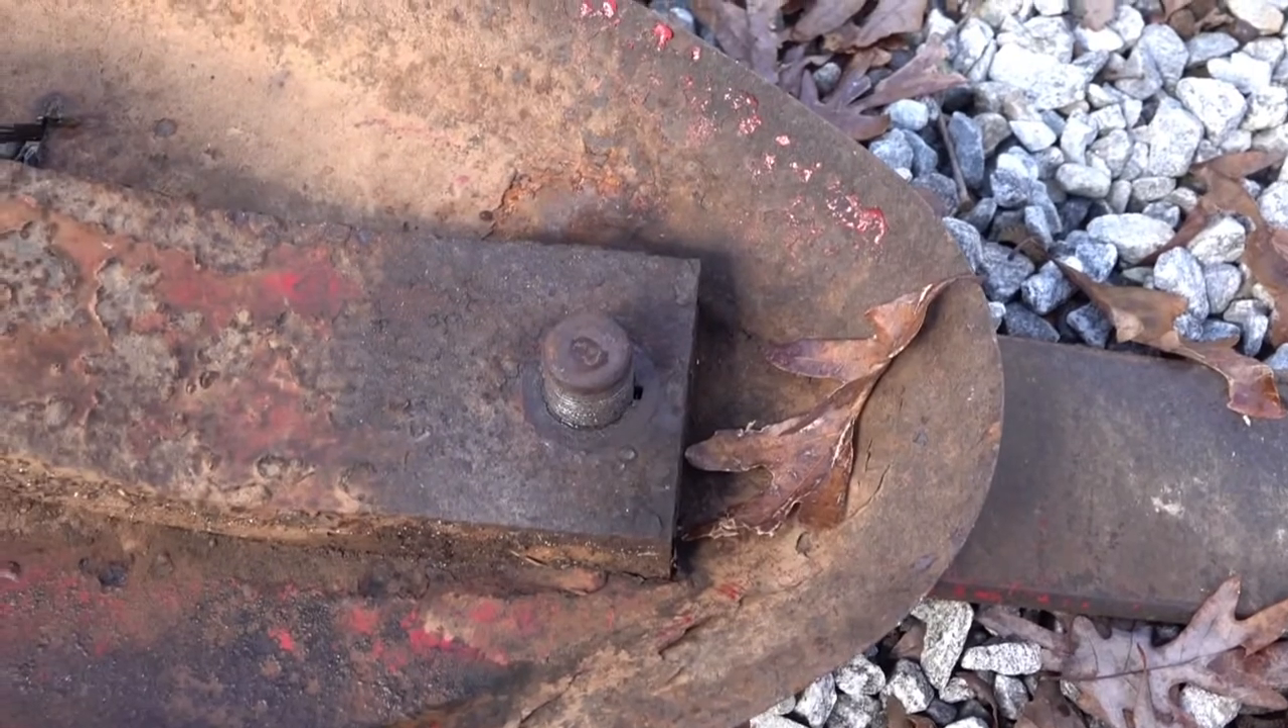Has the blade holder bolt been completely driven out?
No.